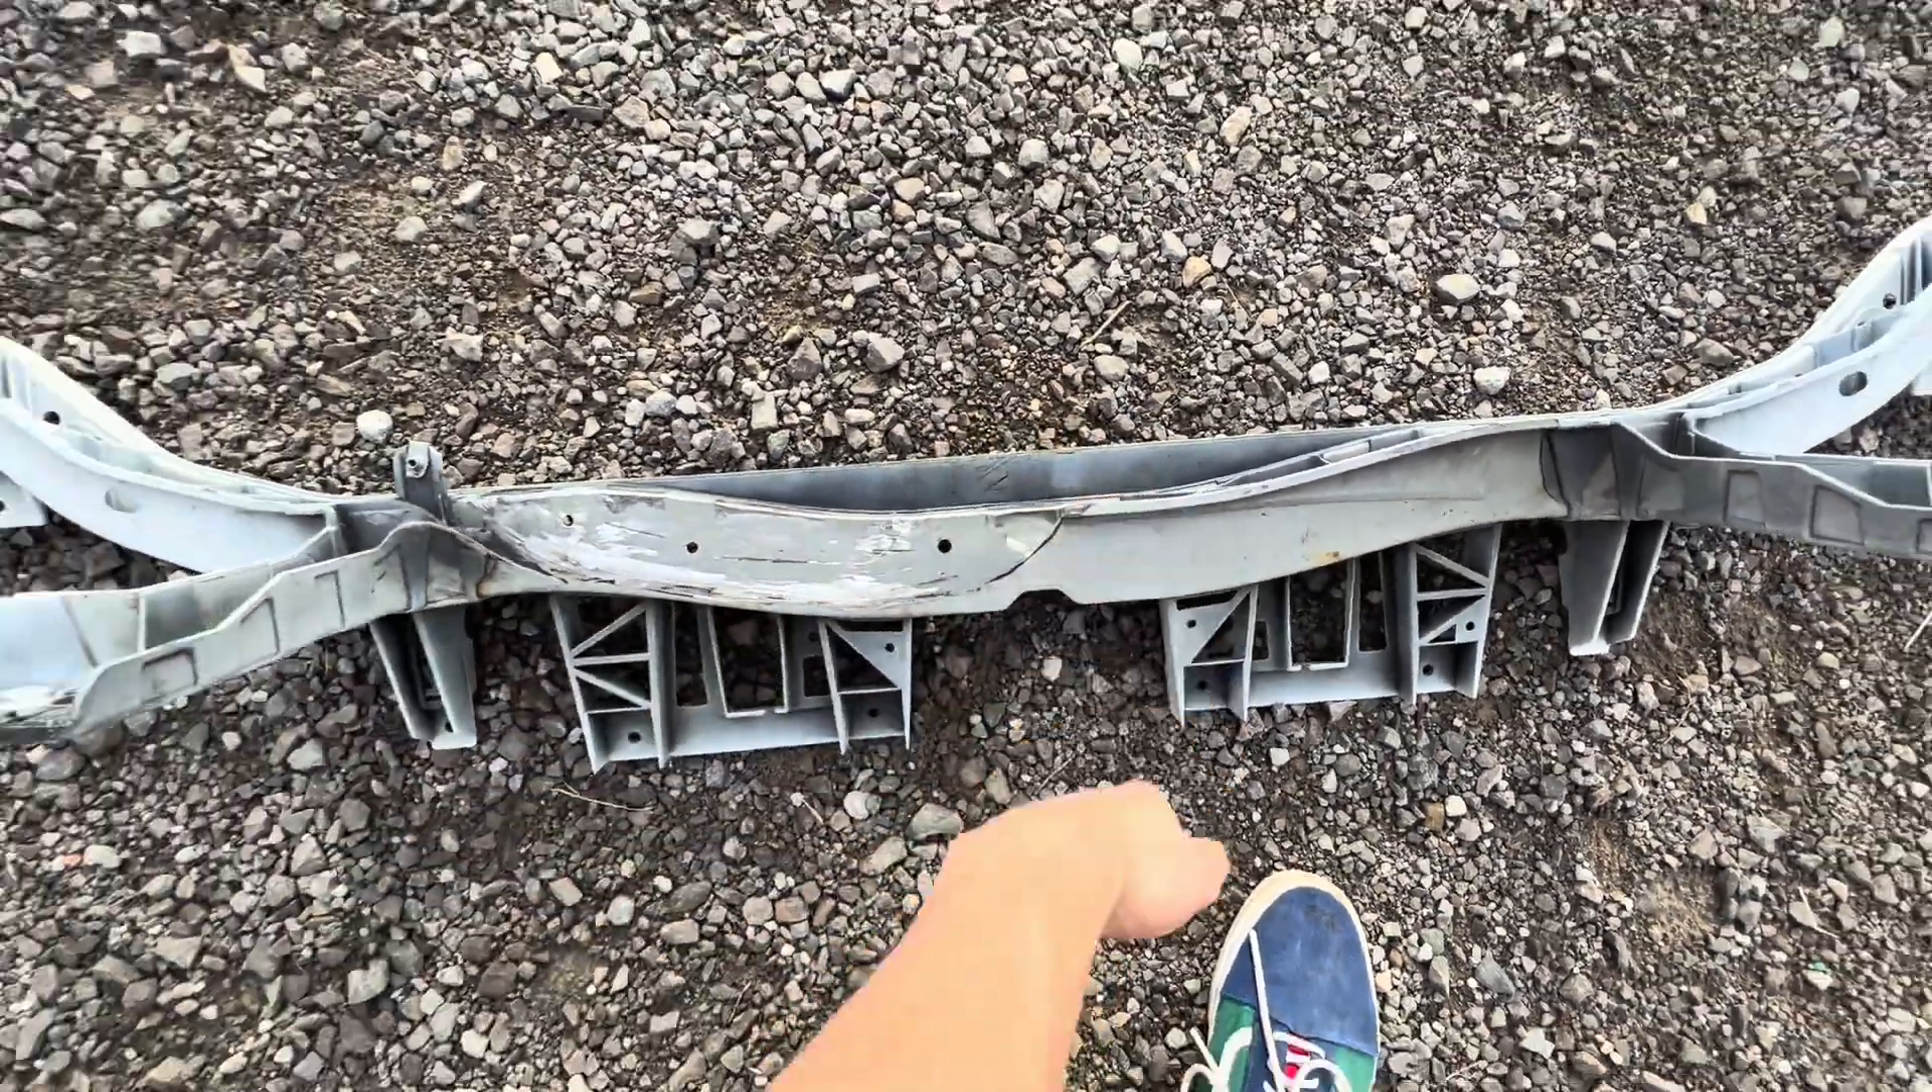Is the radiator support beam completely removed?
Yes.